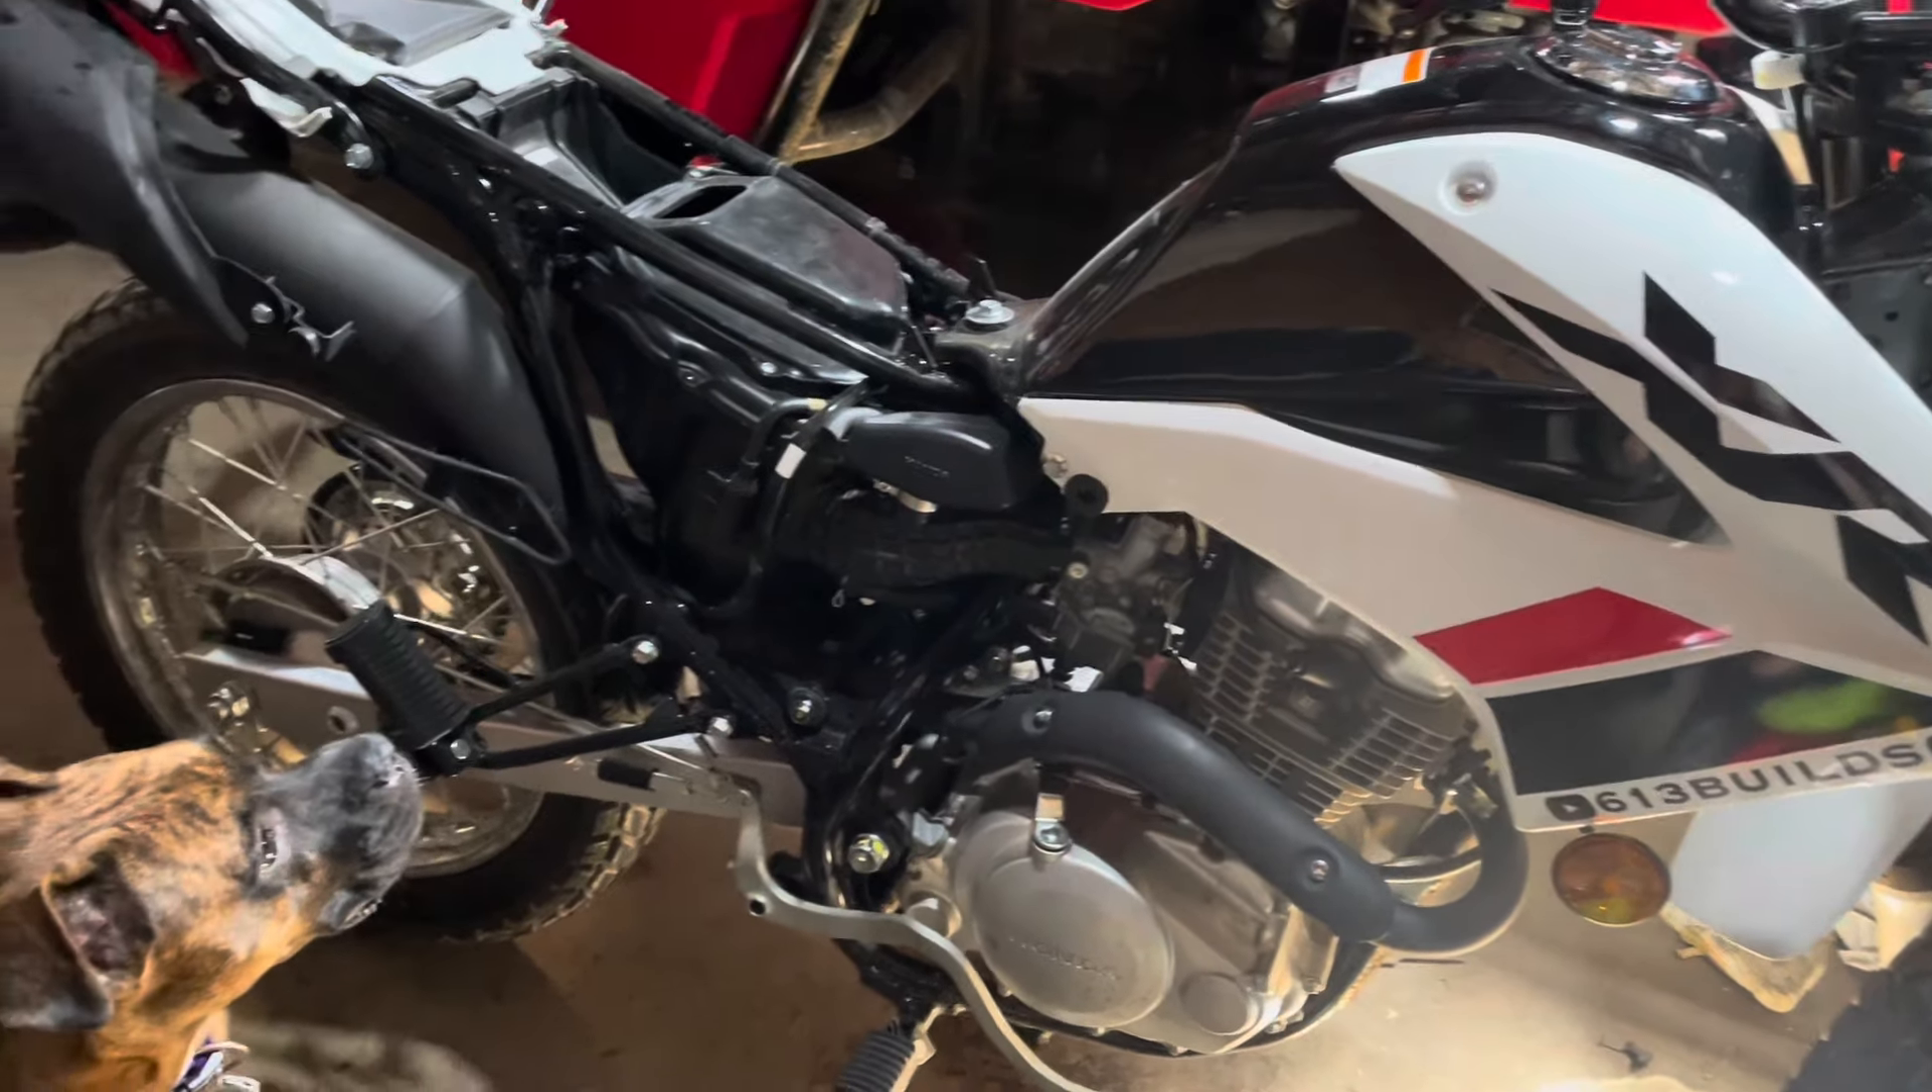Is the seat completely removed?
Yes.